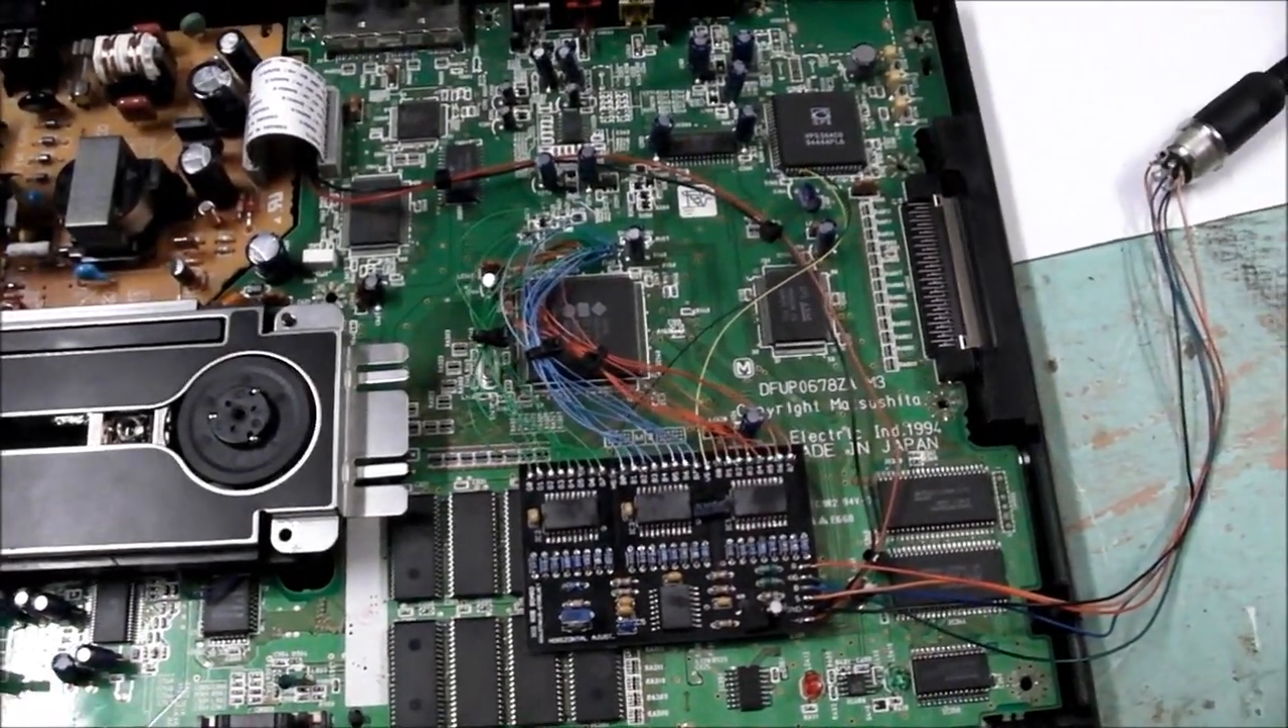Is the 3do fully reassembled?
No.